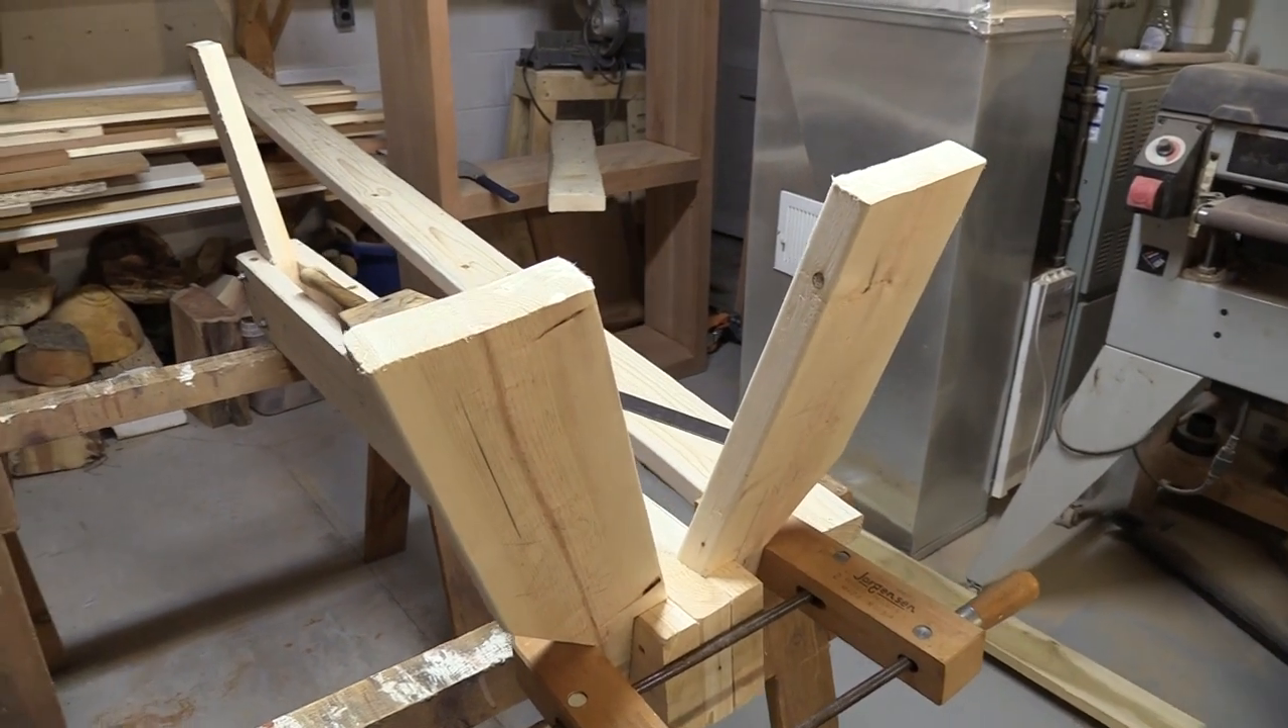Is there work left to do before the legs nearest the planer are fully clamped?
No.